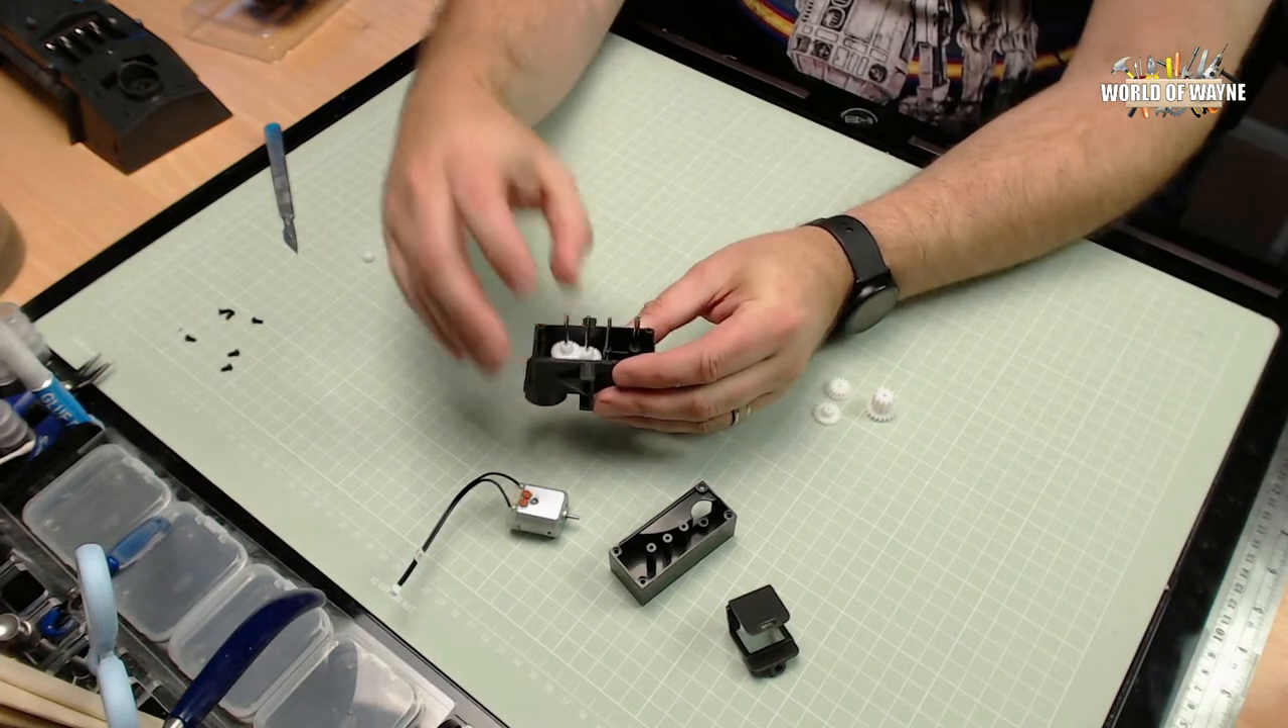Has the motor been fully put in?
No.